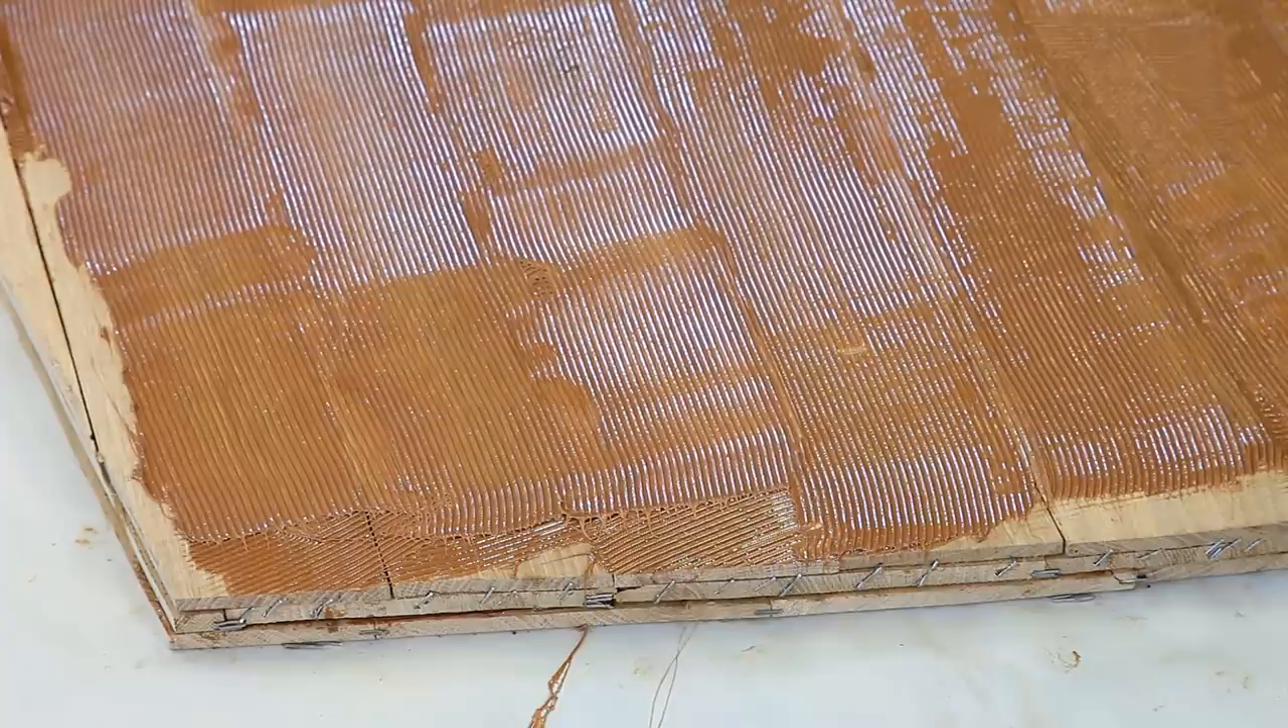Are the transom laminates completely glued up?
No.